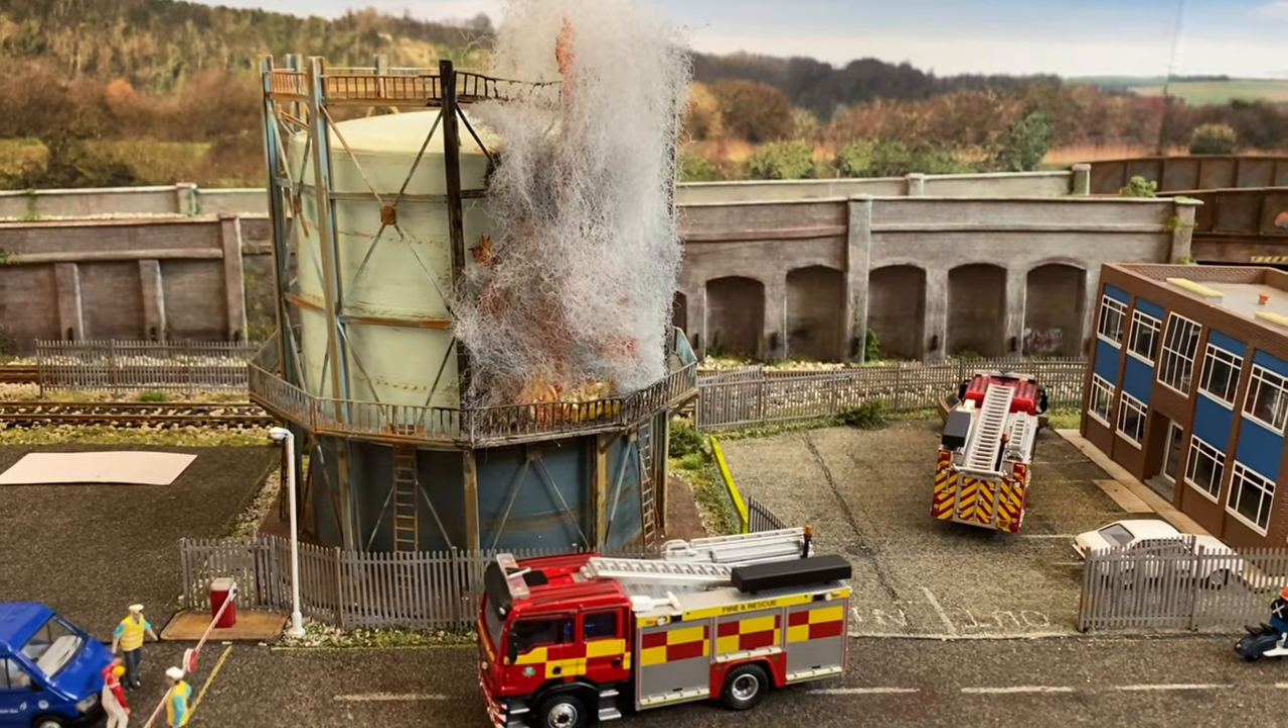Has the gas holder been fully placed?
Yes.